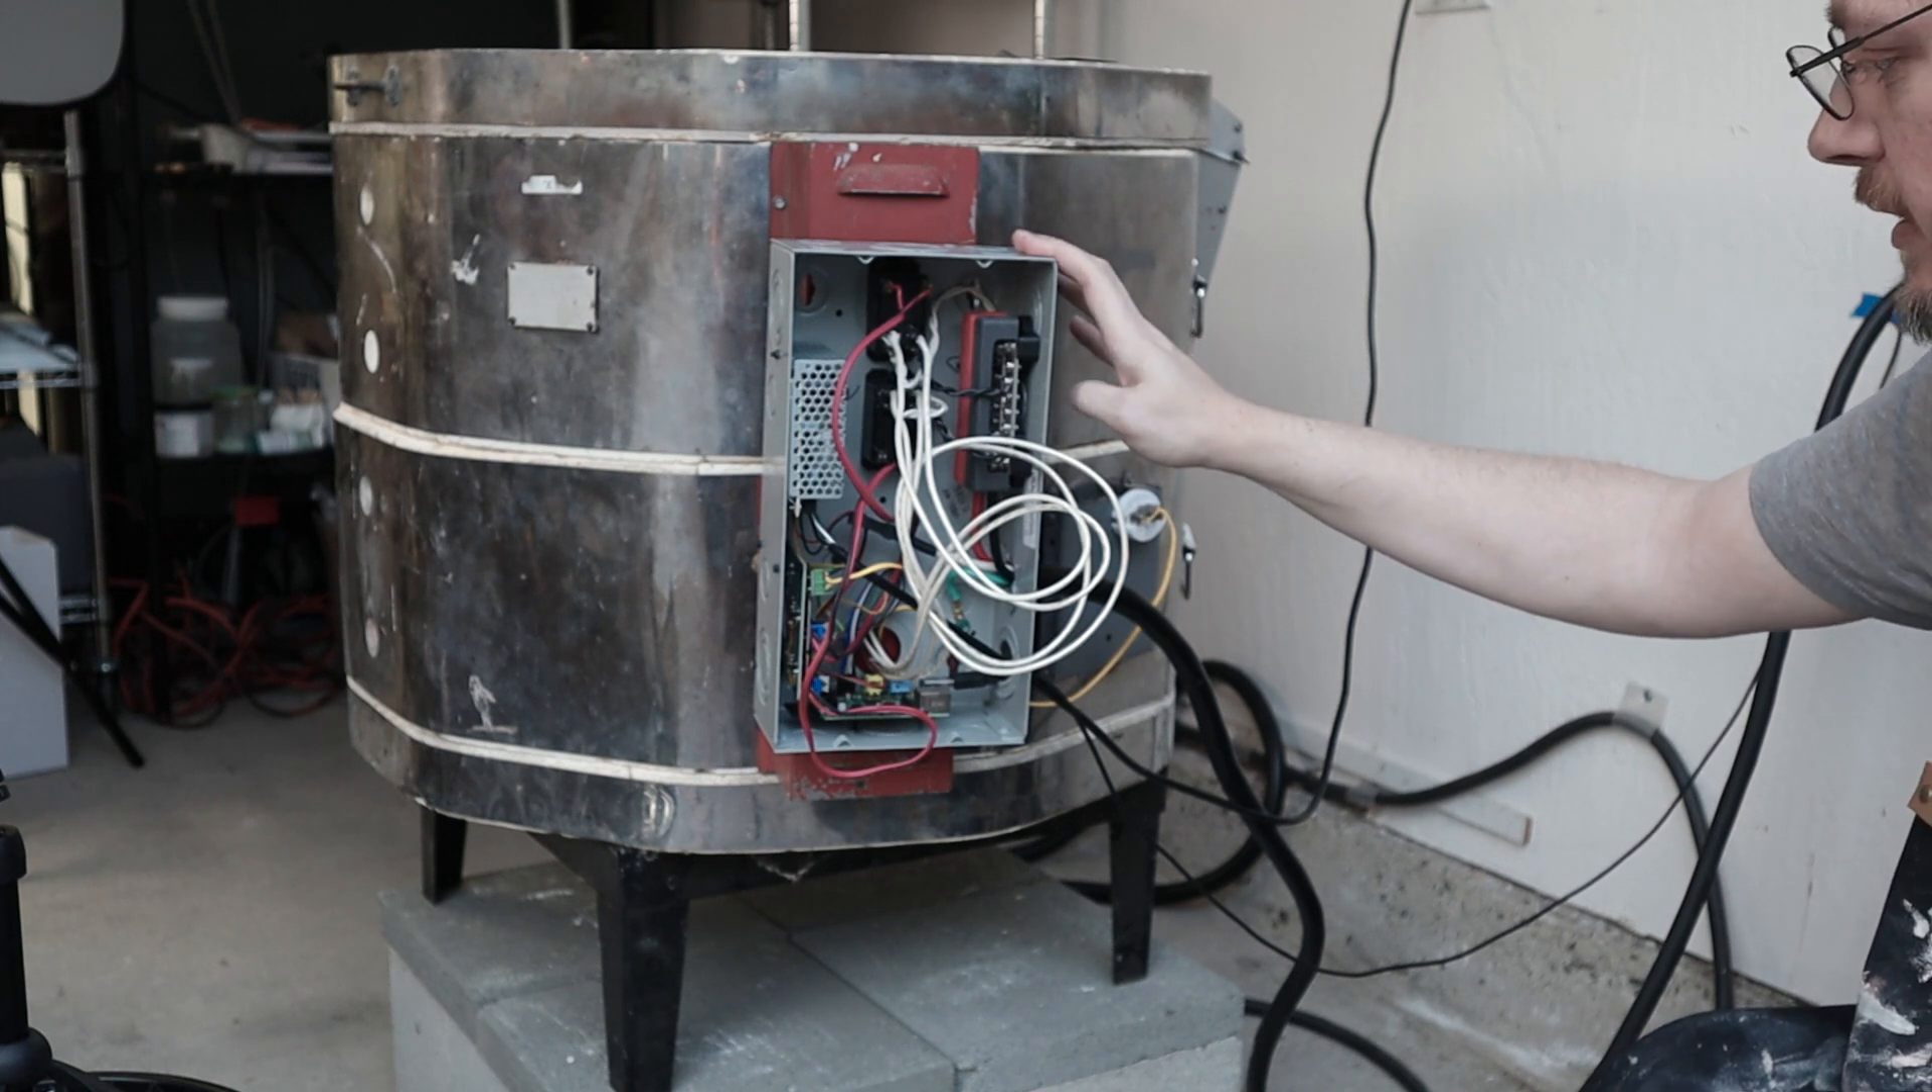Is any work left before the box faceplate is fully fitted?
Yes.